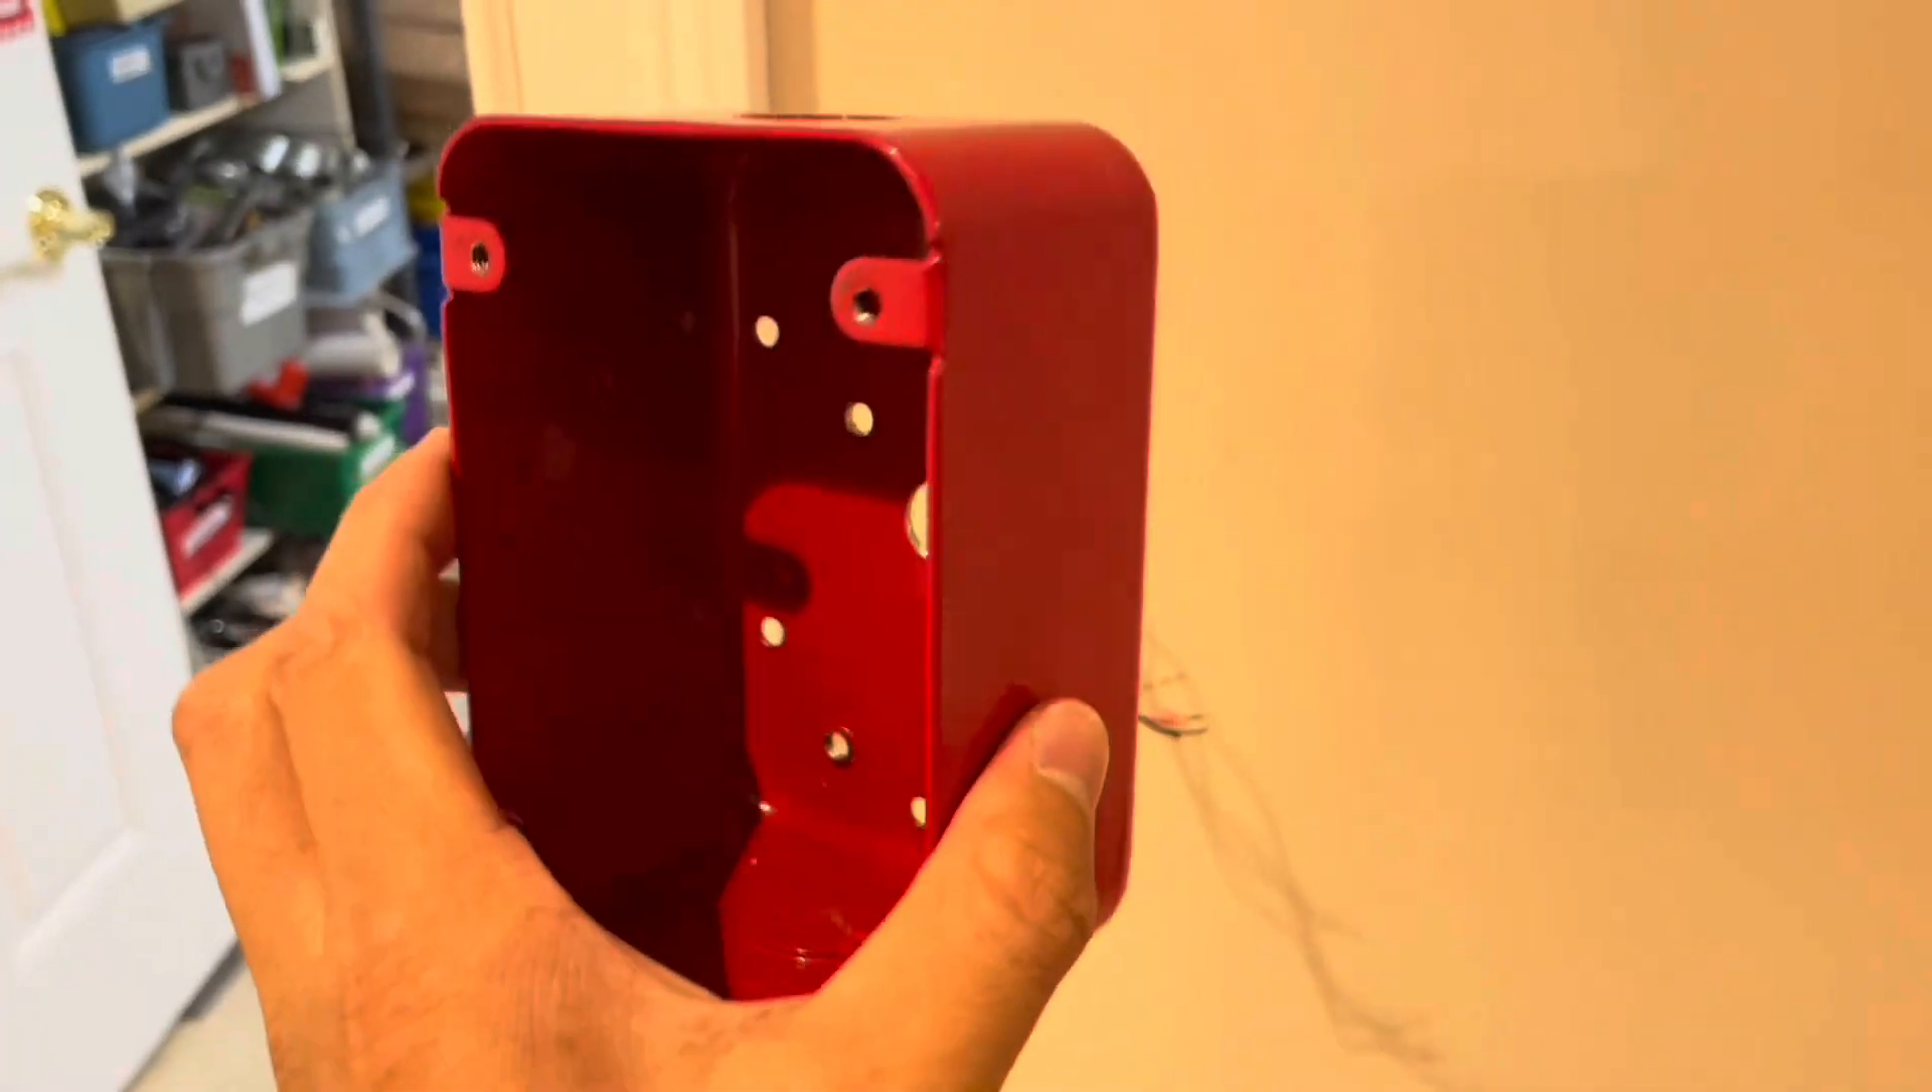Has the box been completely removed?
Yes.